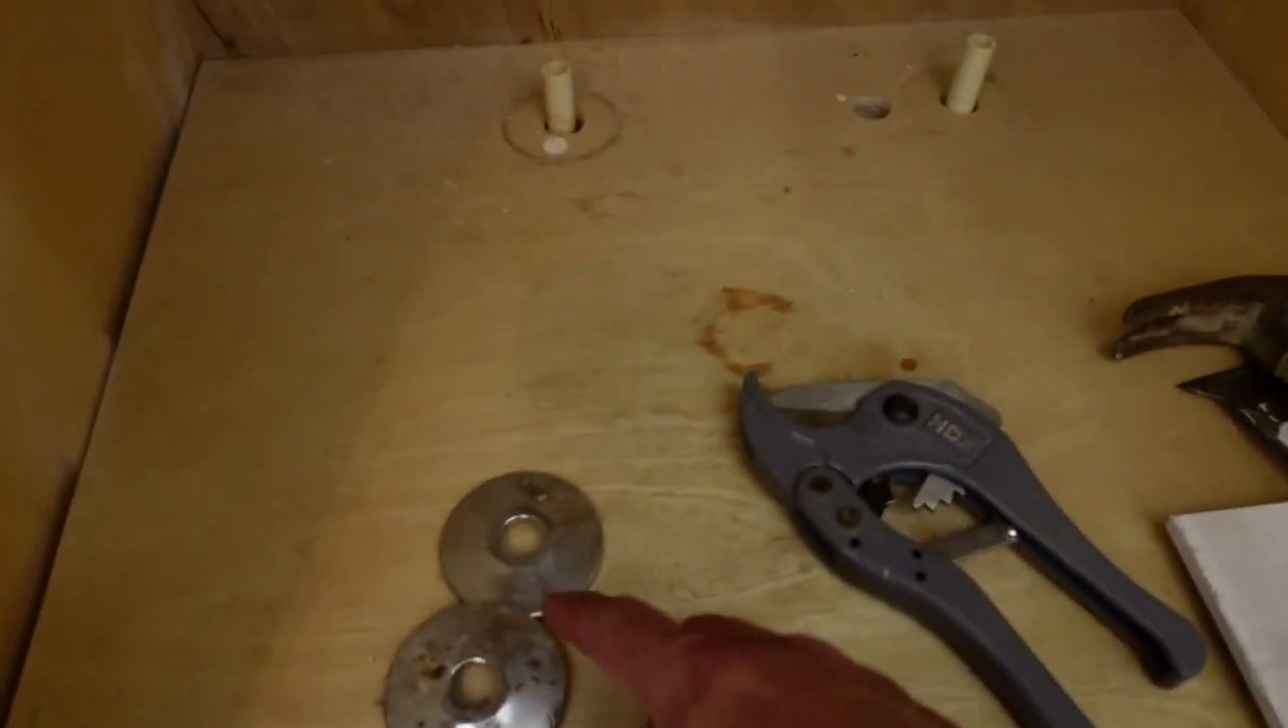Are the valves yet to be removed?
No.